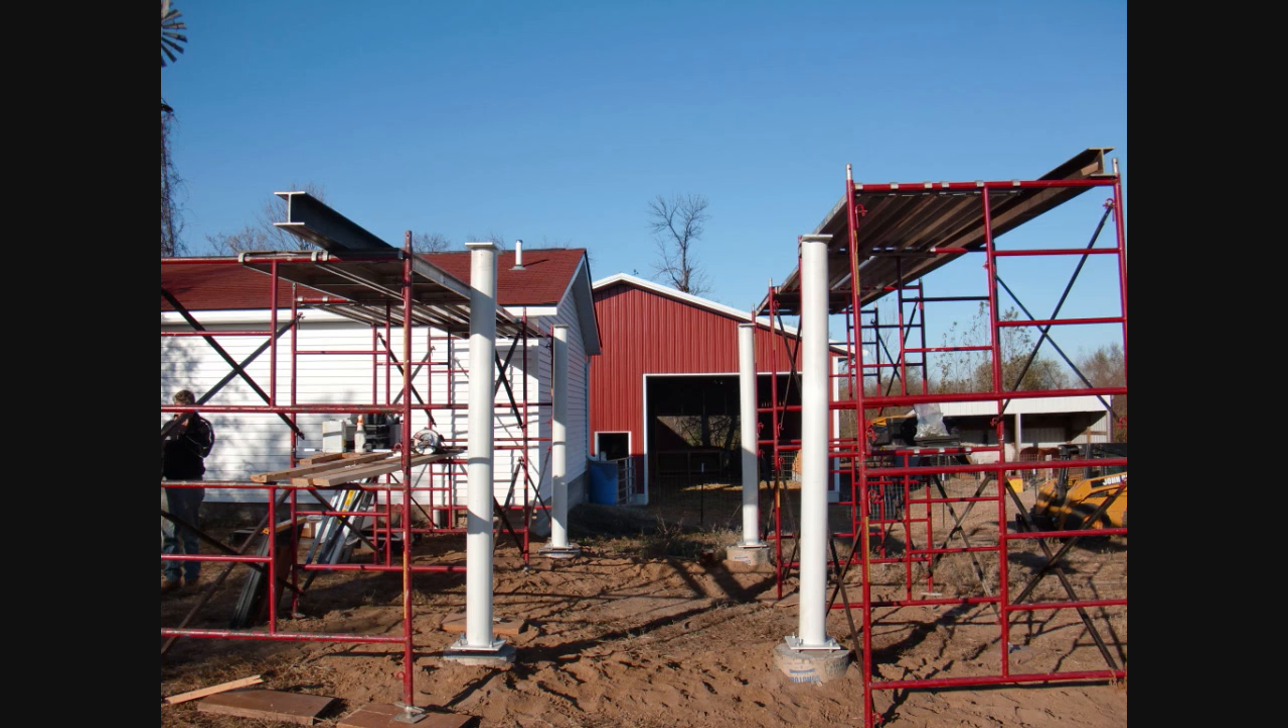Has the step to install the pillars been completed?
Yes.